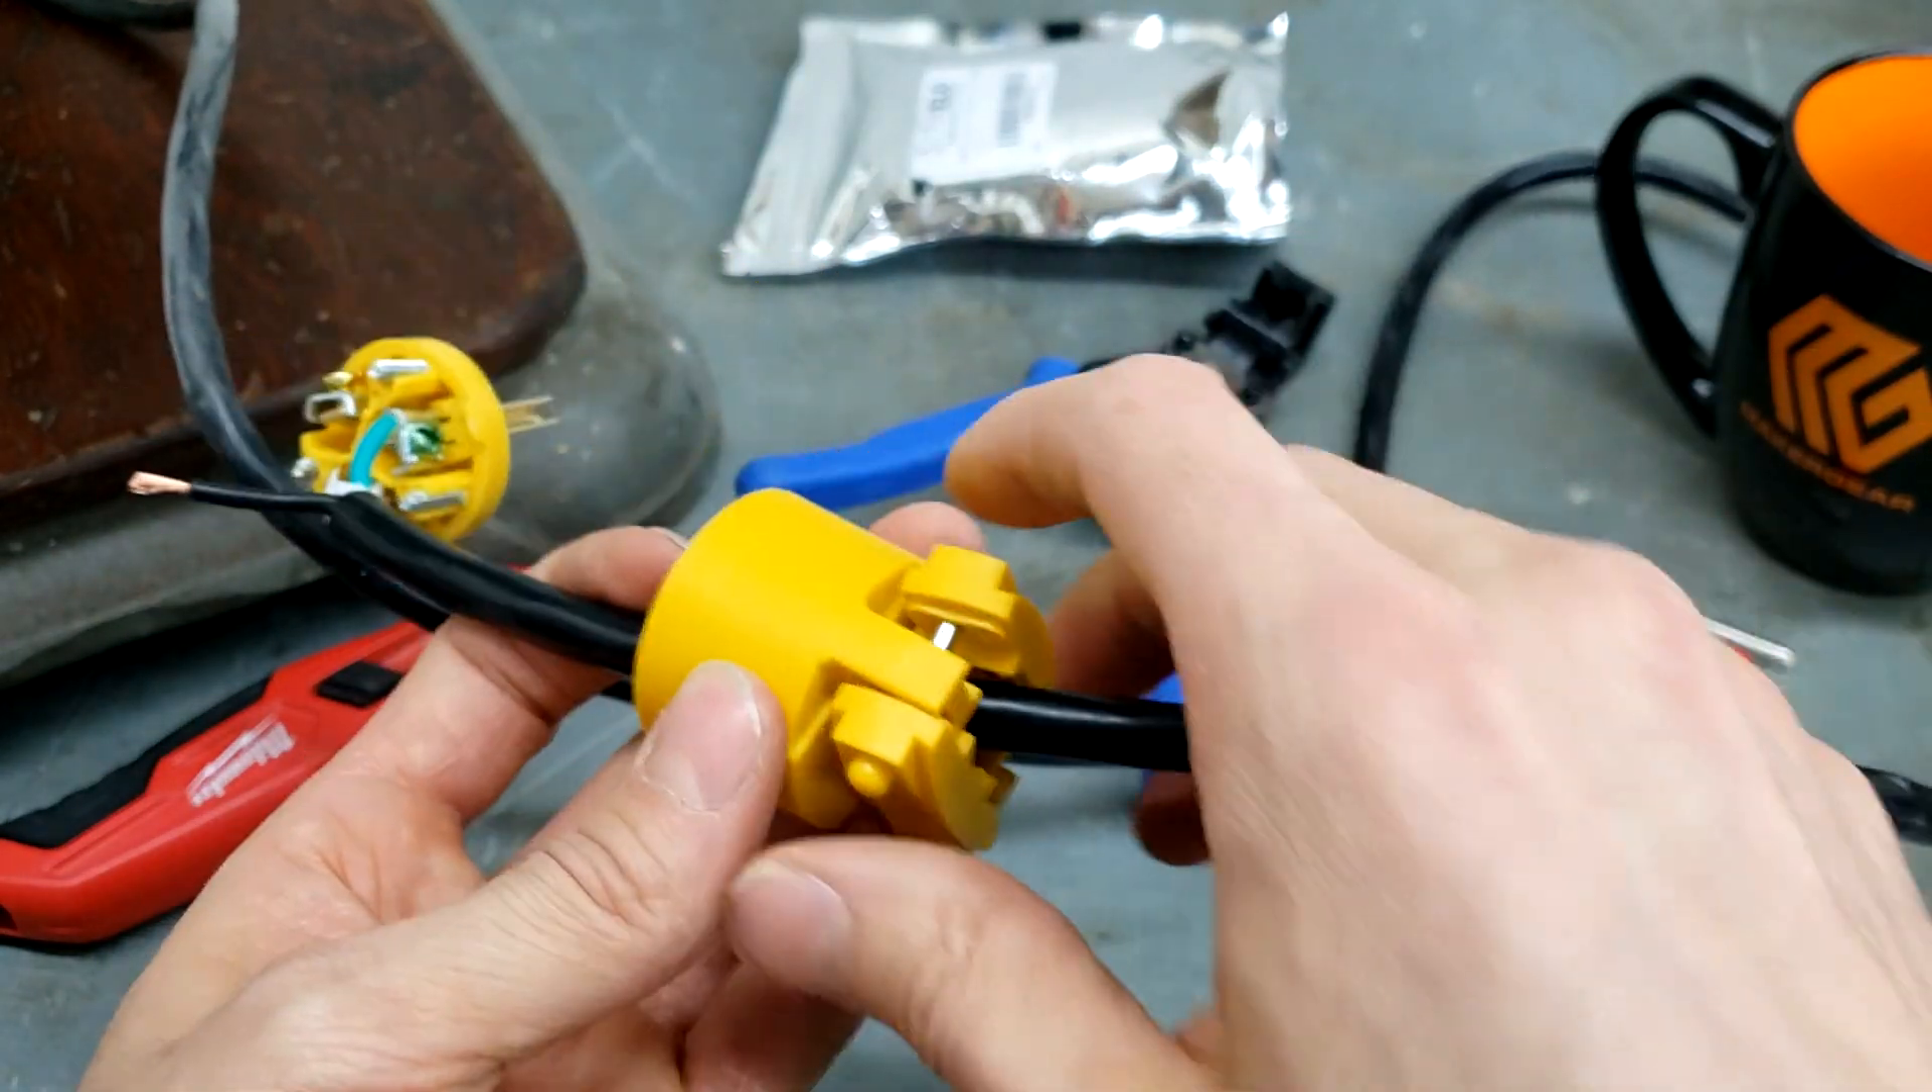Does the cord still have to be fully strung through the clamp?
No.